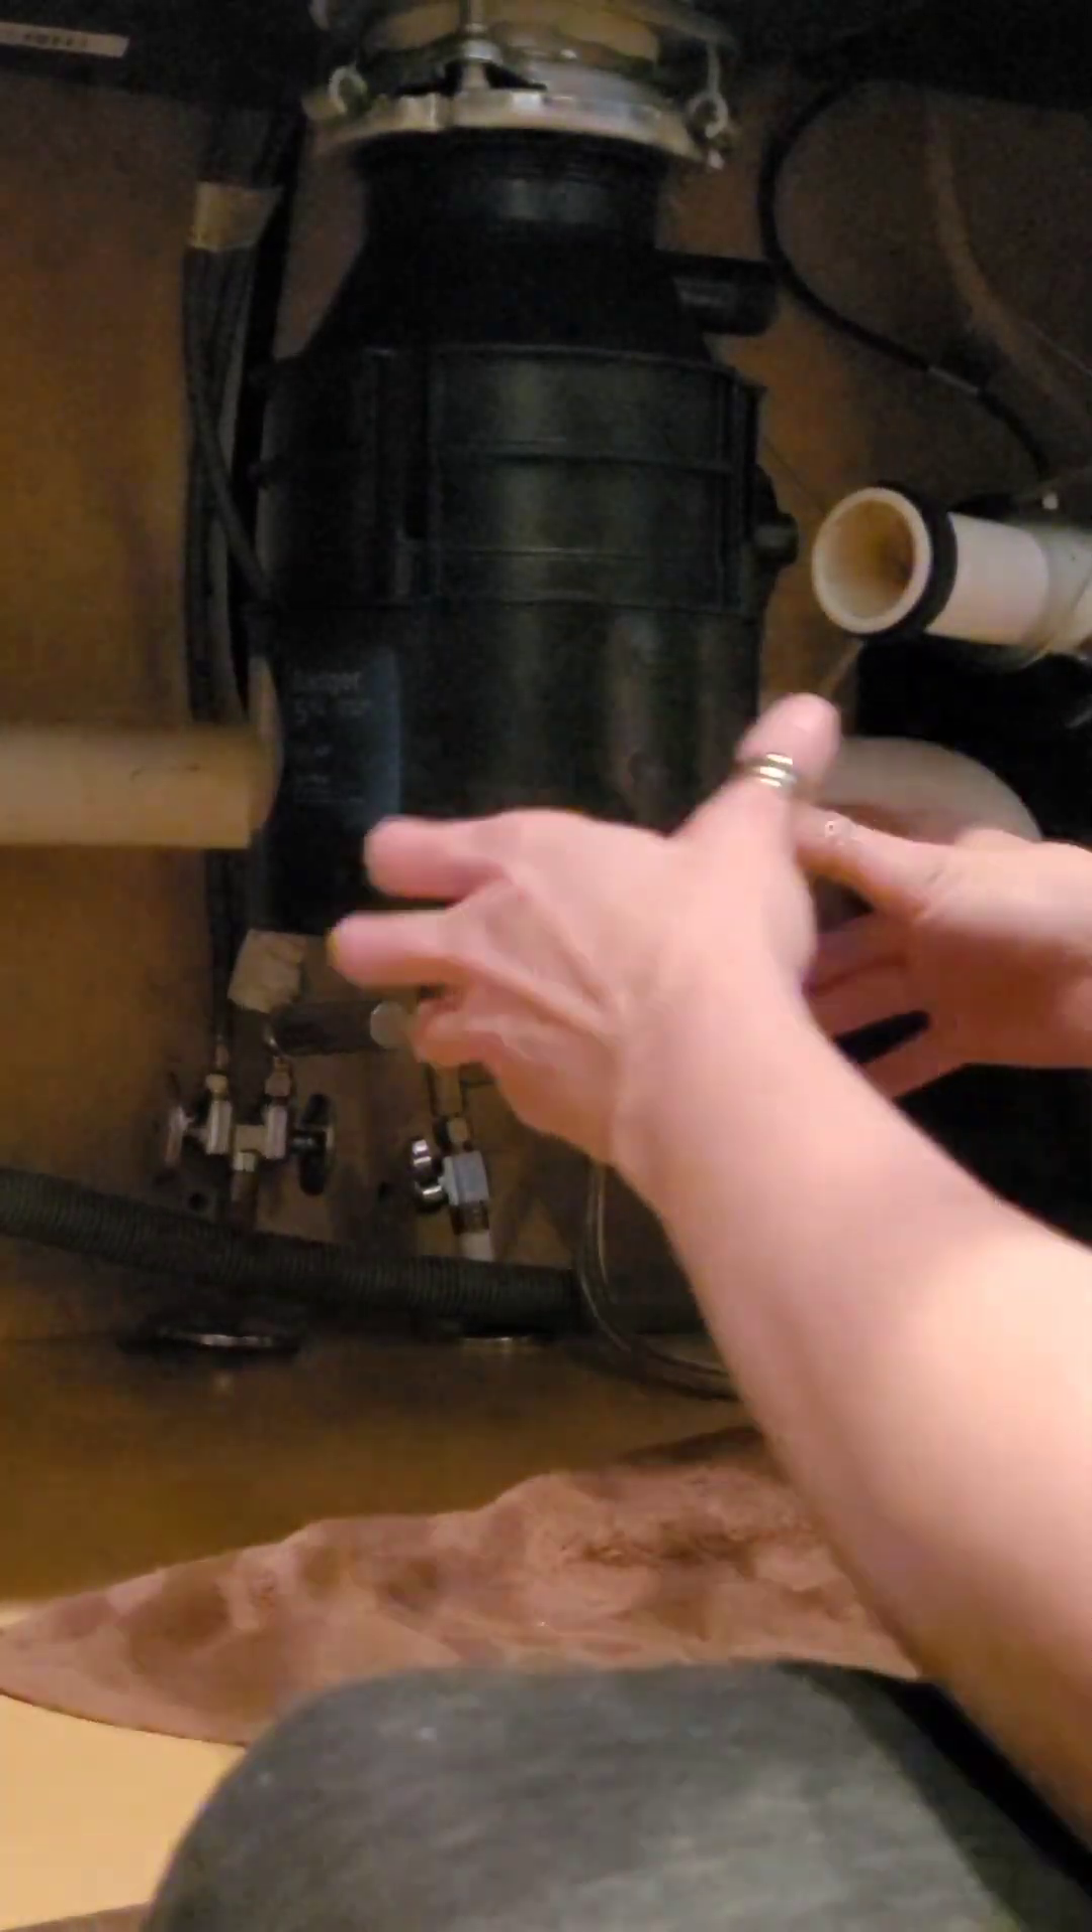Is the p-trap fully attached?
No.